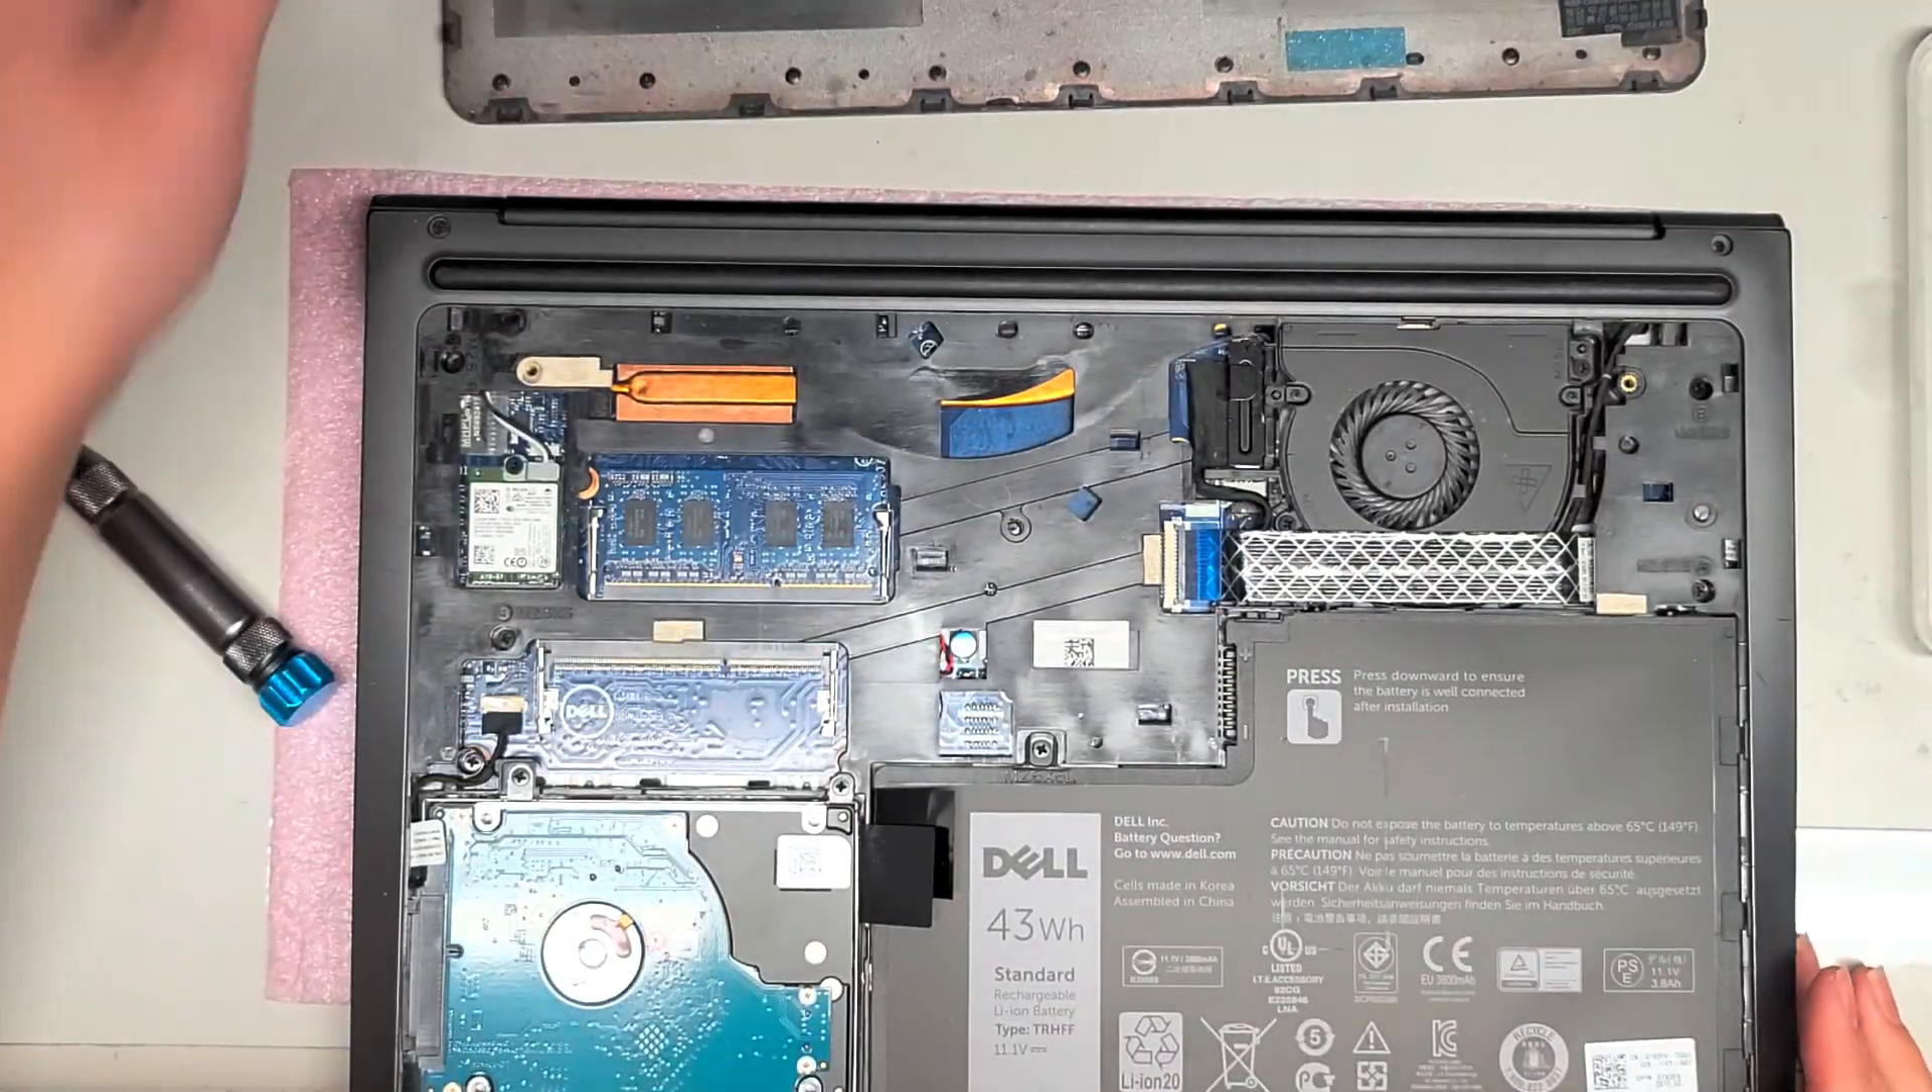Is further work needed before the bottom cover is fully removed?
No.